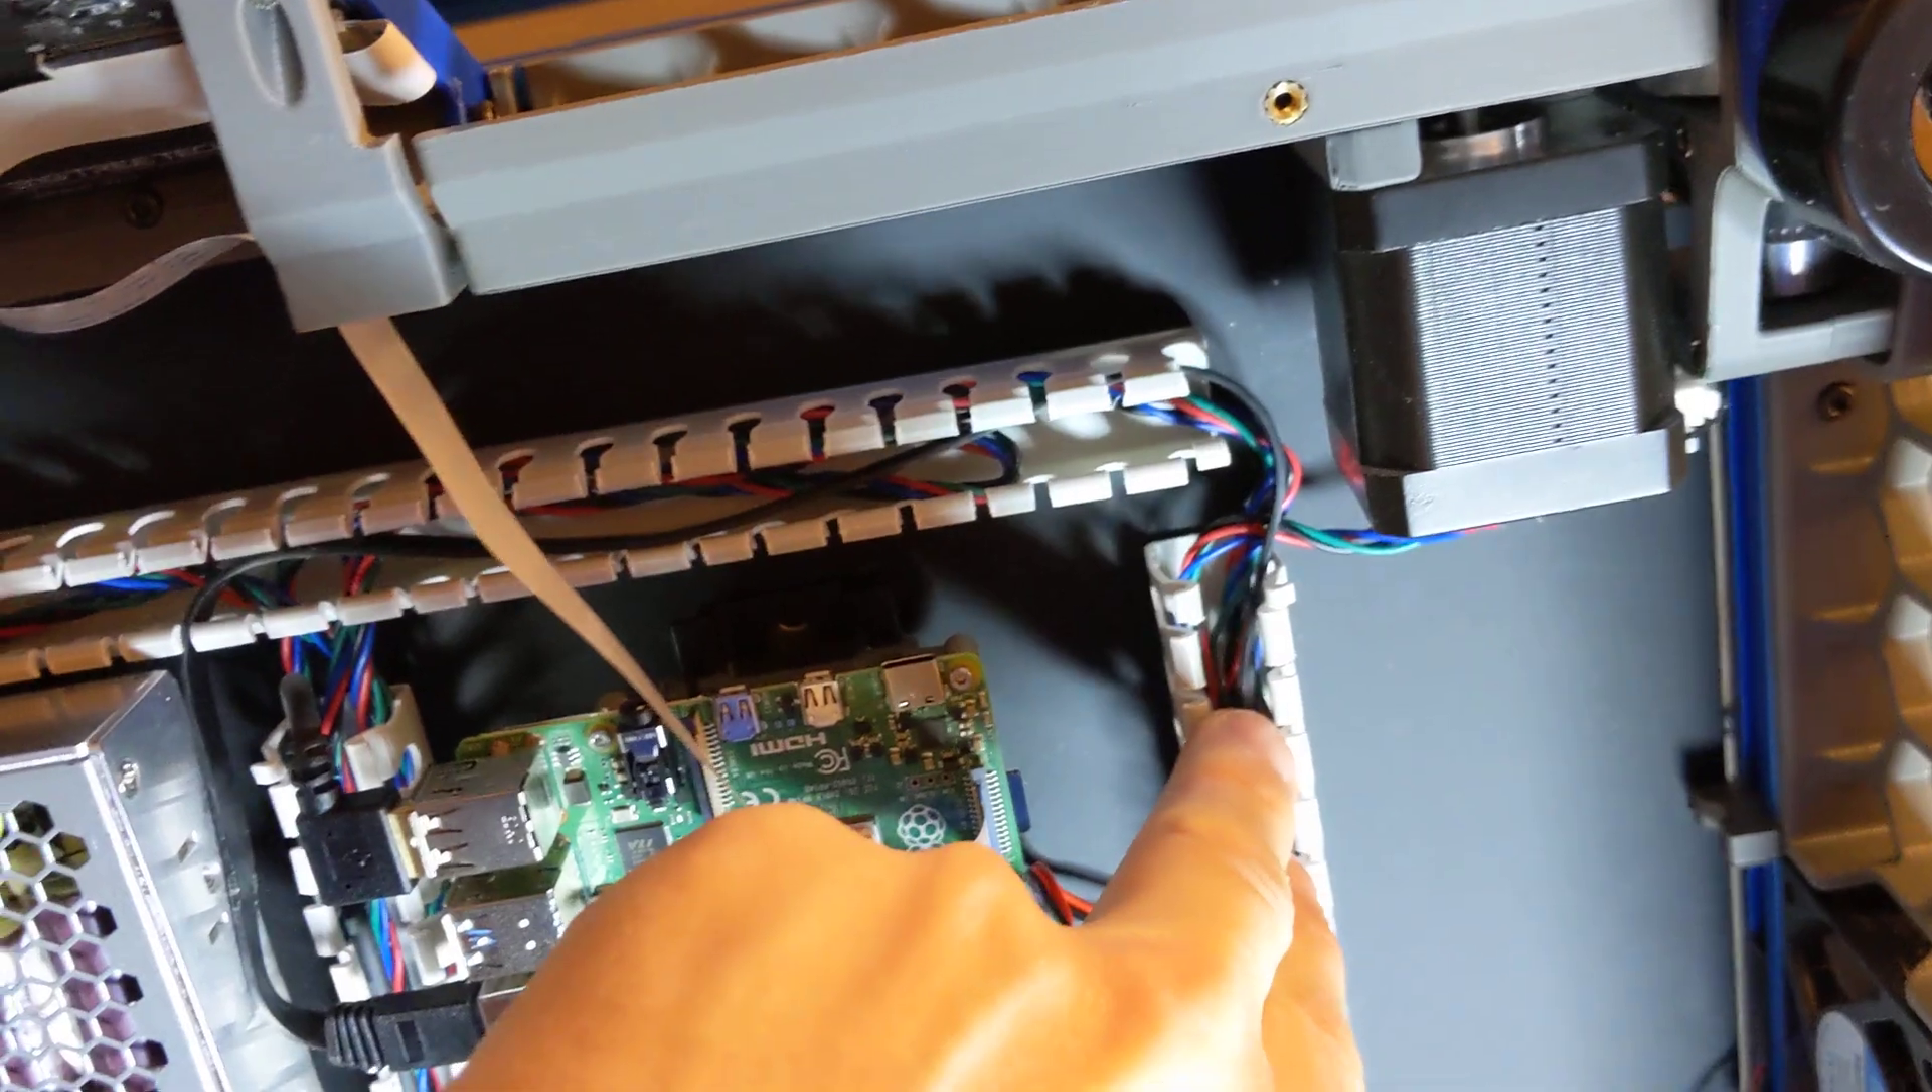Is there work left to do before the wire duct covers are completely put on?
Yes.